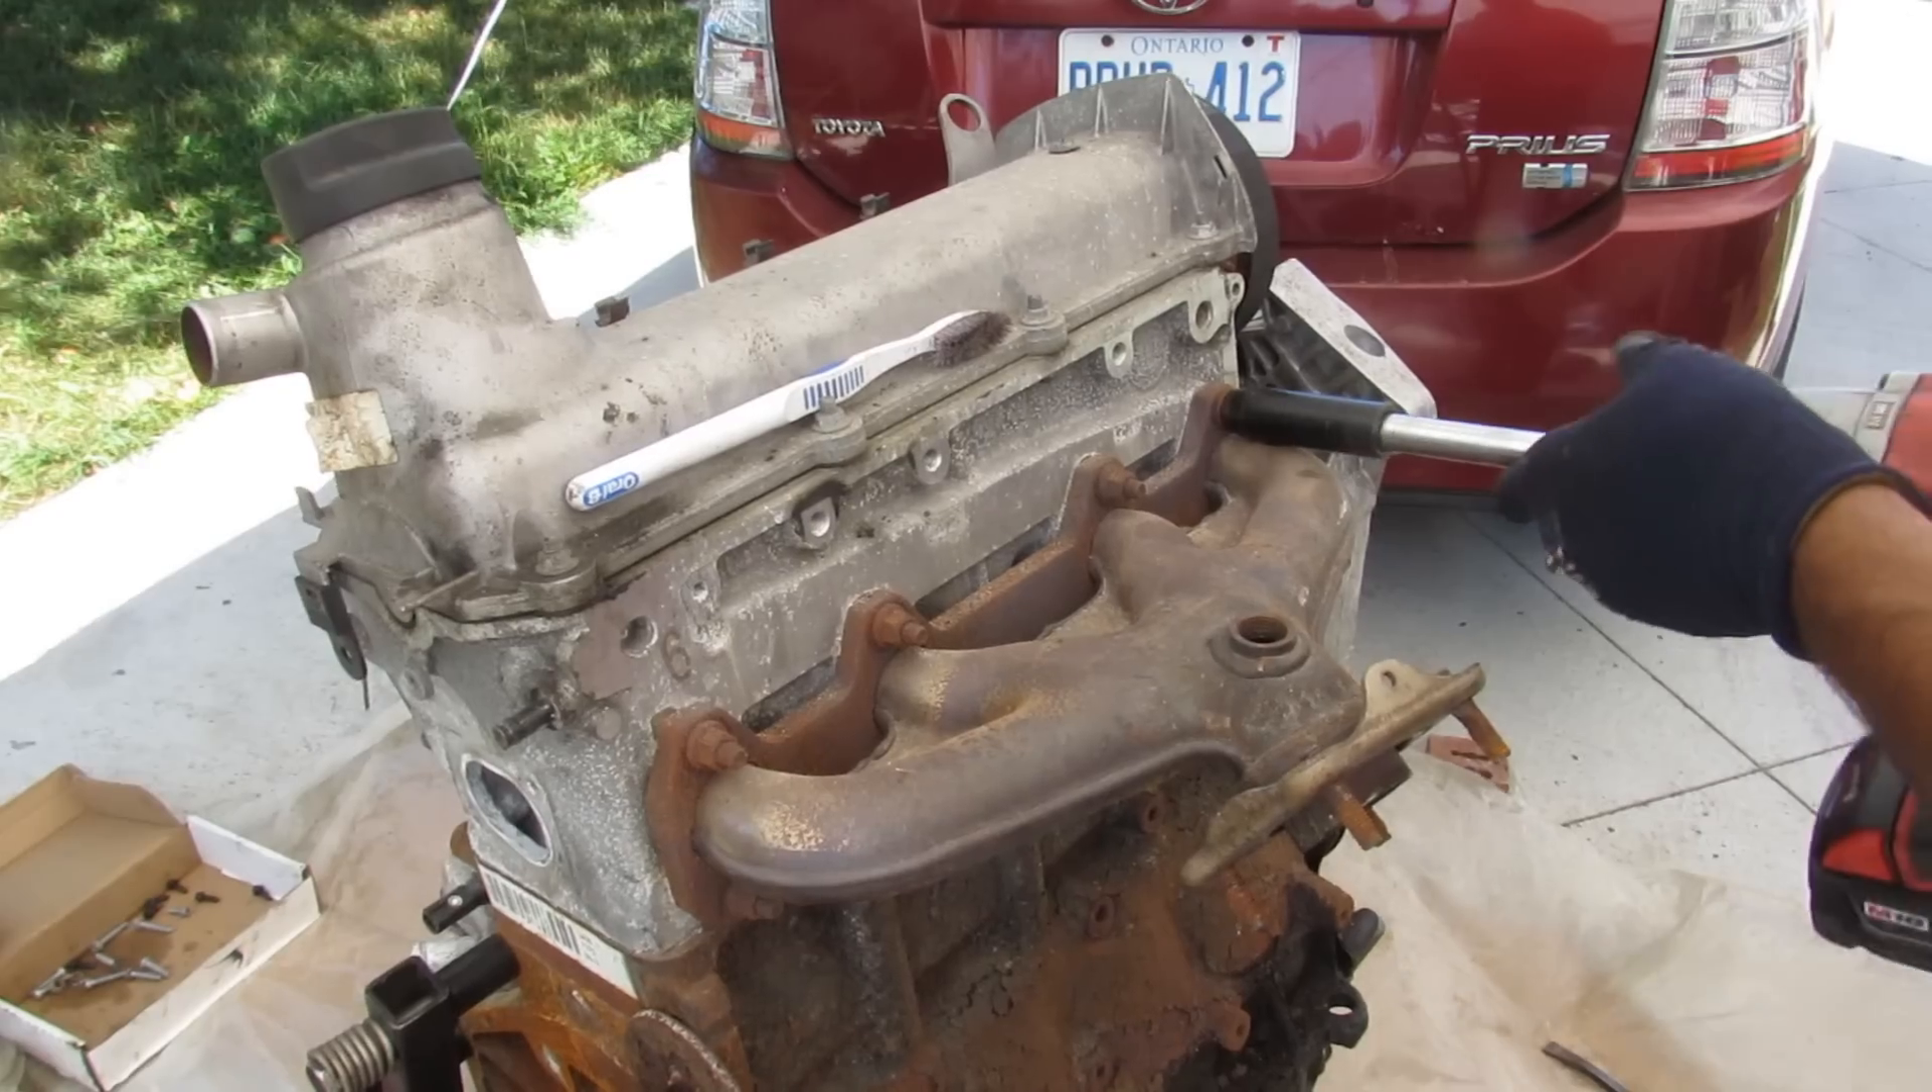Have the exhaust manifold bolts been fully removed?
No.